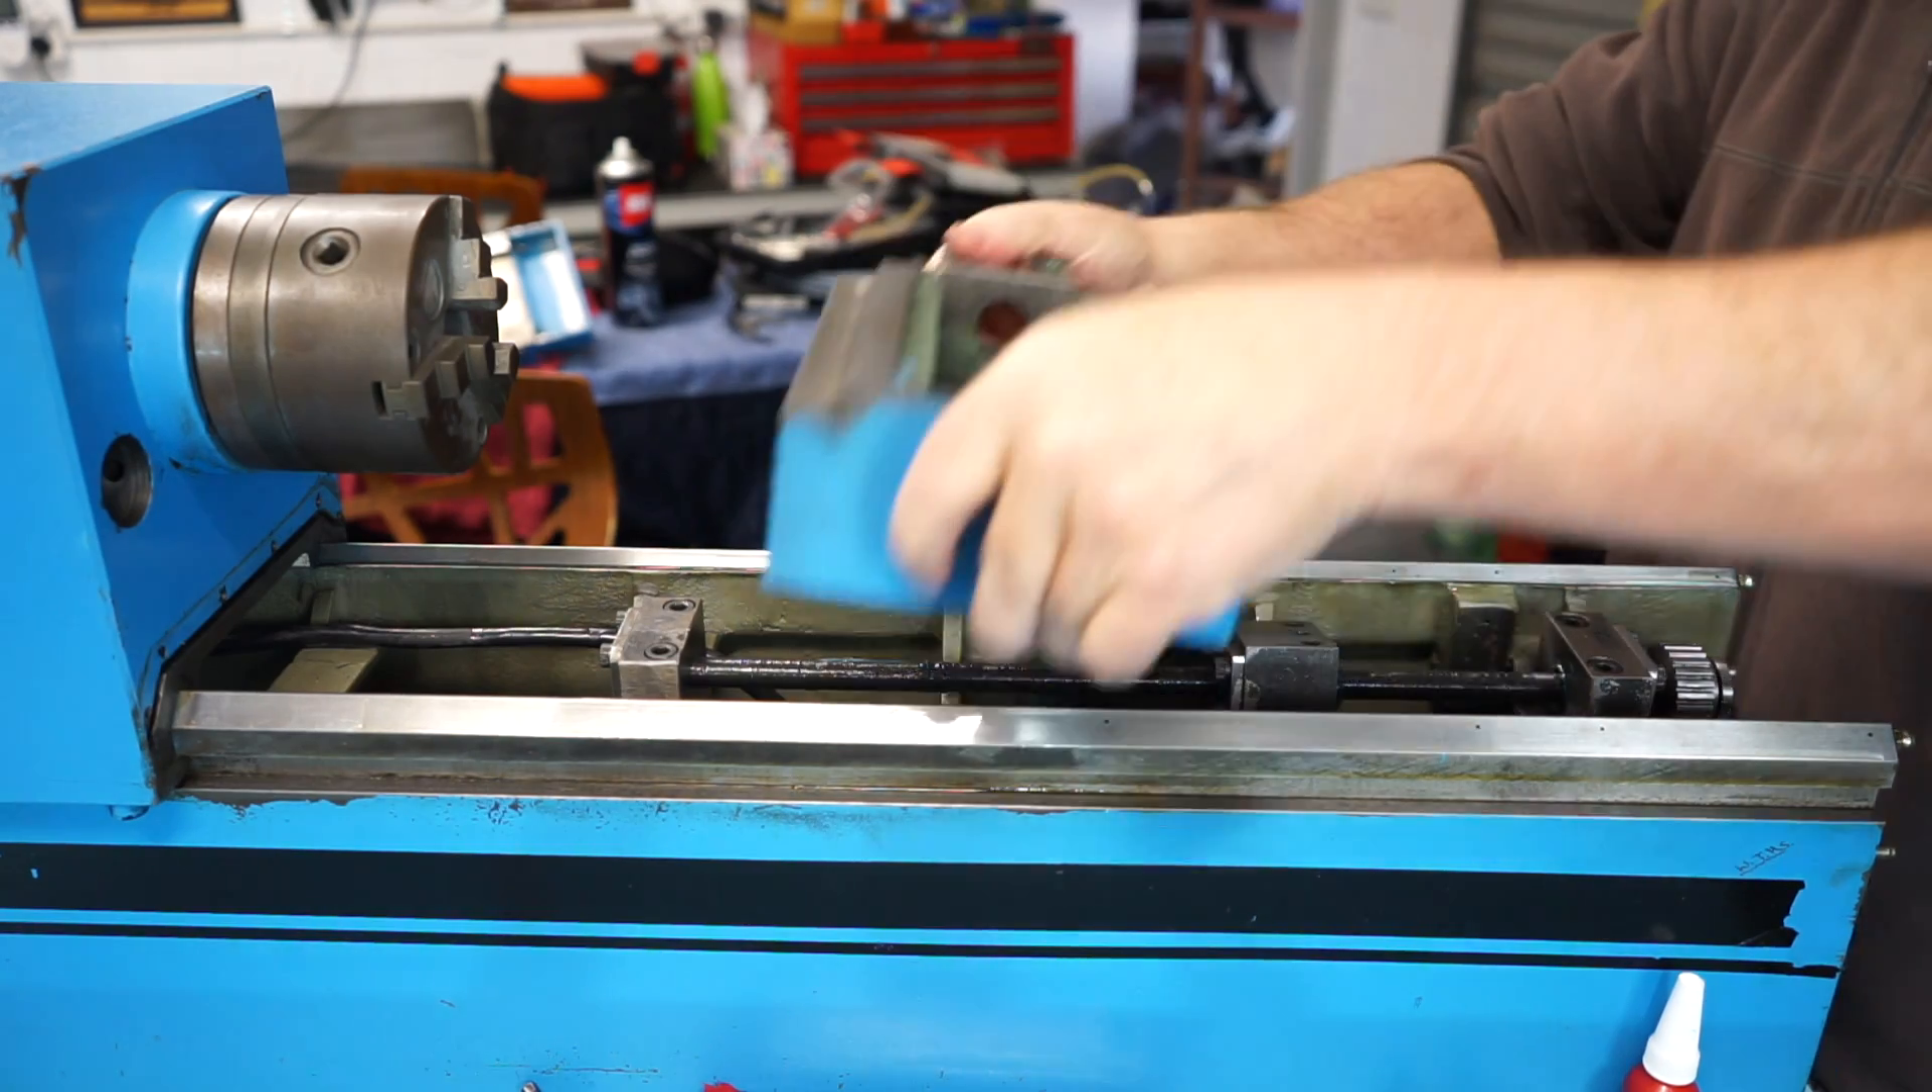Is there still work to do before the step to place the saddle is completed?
Yes.